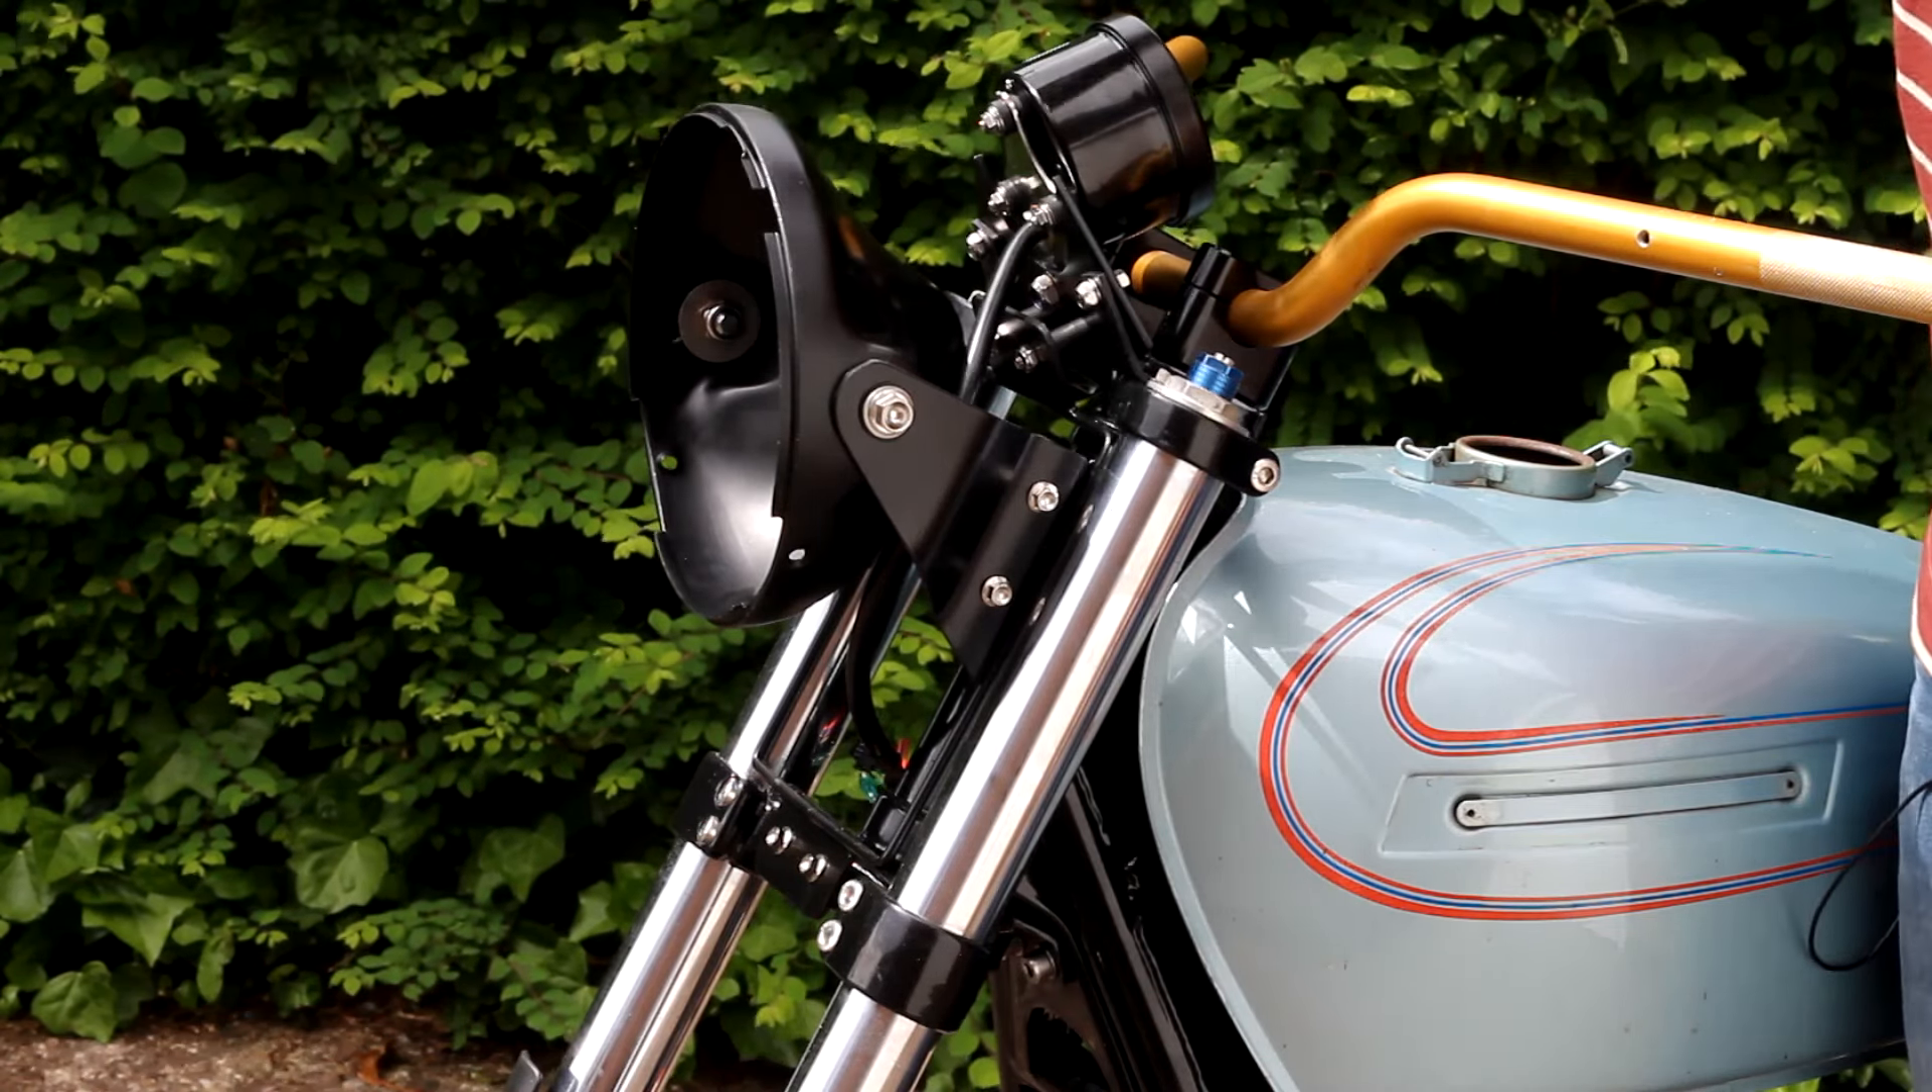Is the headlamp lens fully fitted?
No.